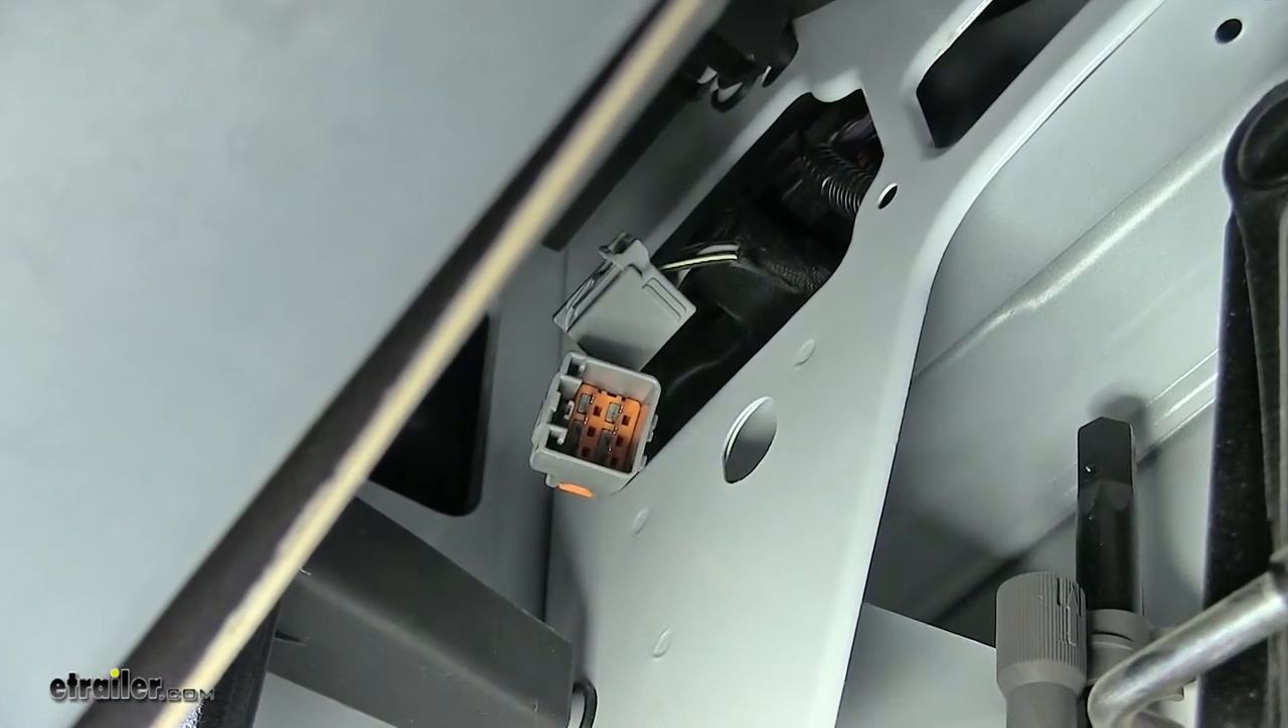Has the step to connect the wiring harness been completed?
No.